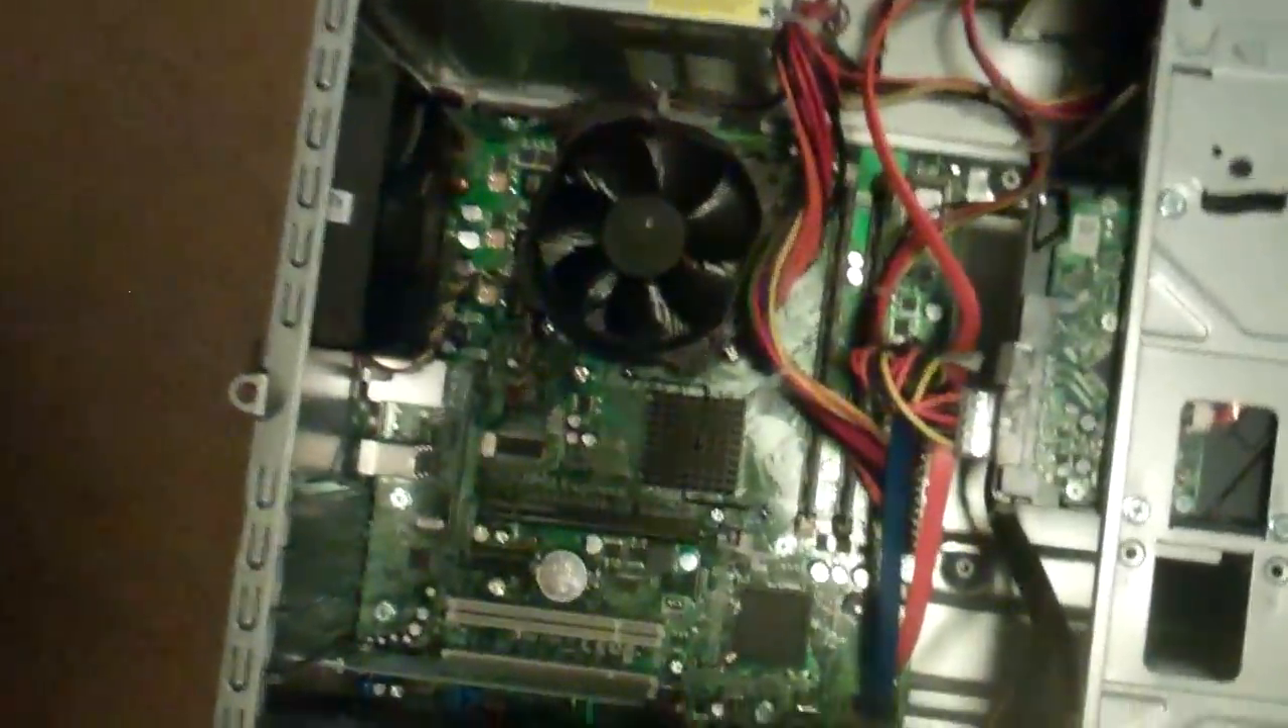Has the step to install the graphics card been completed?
No.